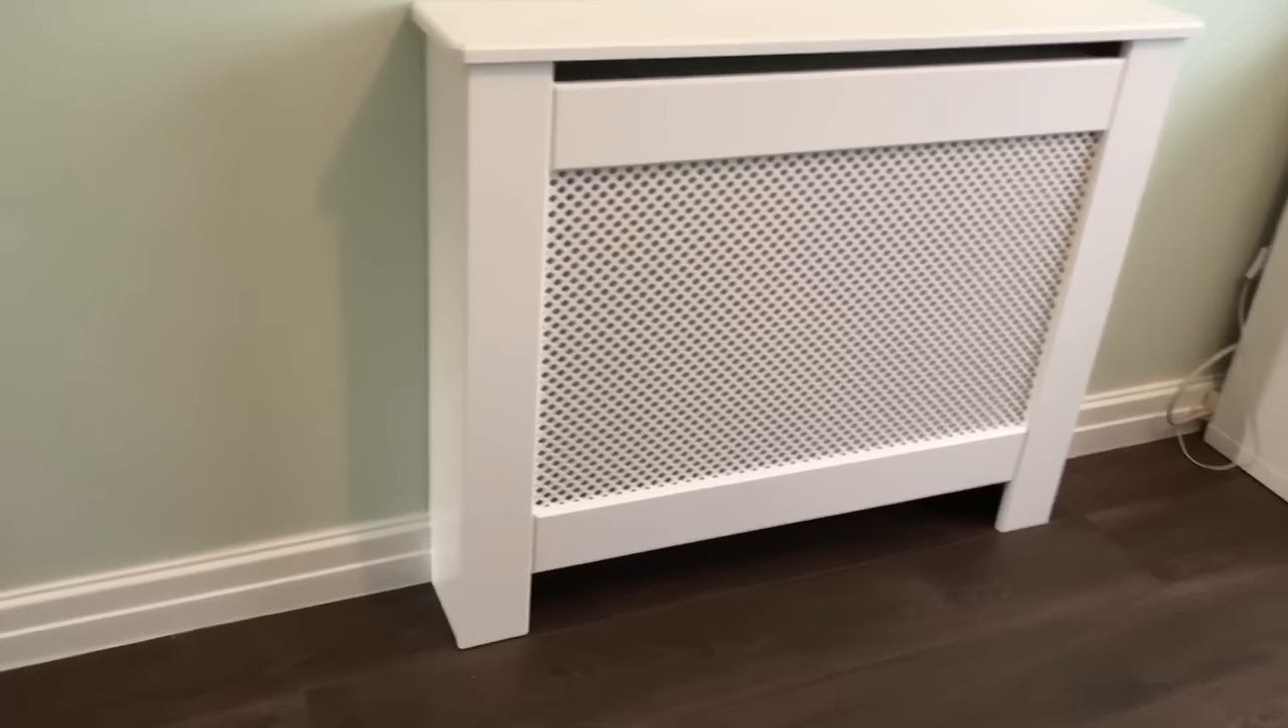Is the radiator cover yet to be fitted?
No.